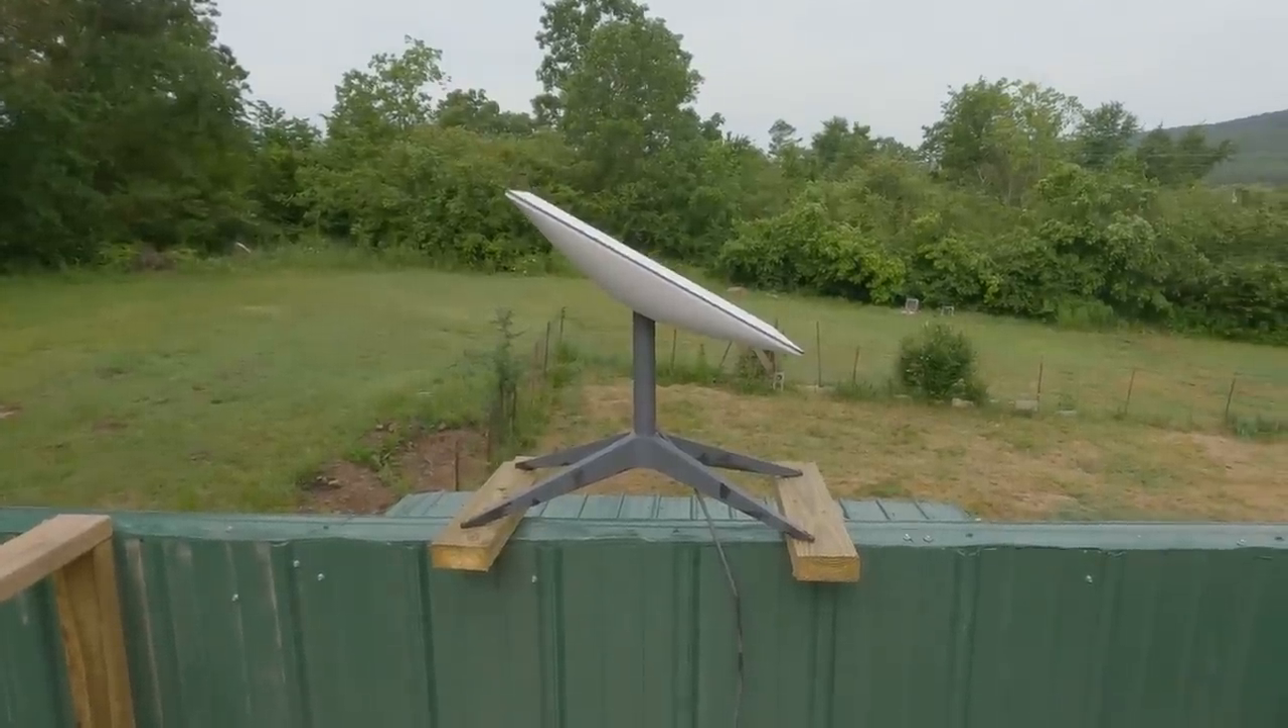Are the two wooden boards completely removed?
No.